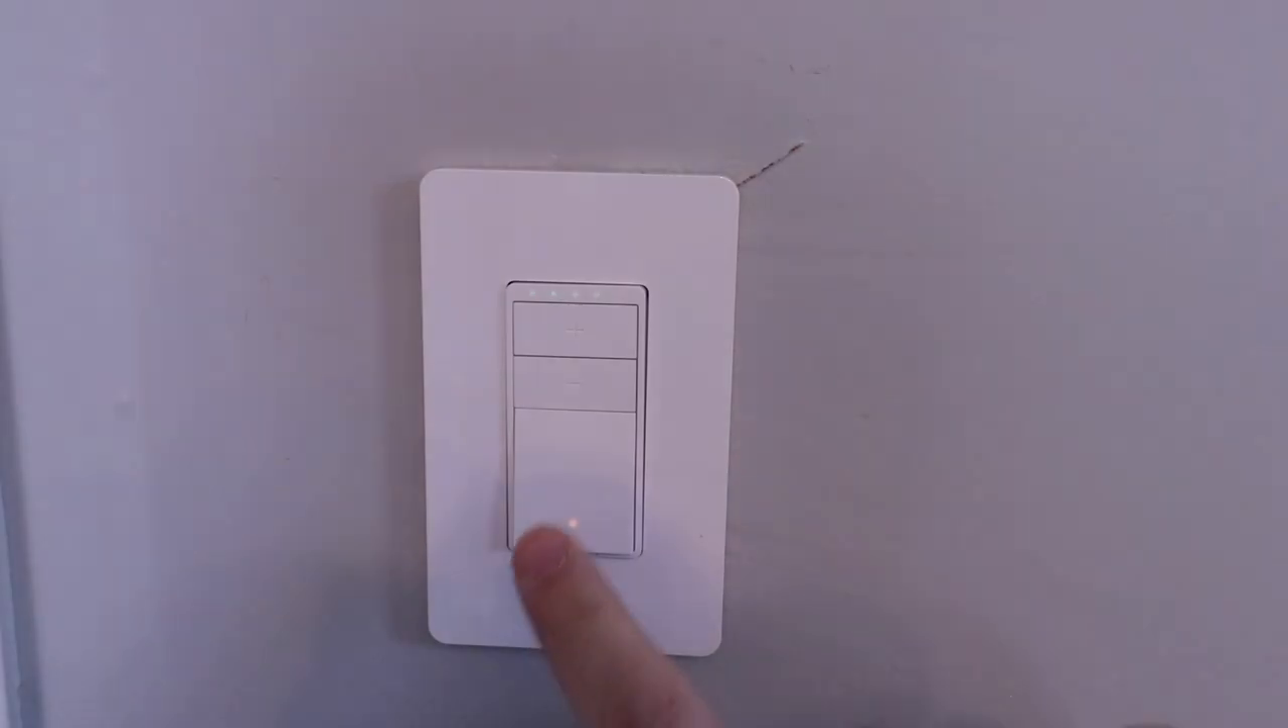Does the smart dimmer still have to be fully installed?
No.